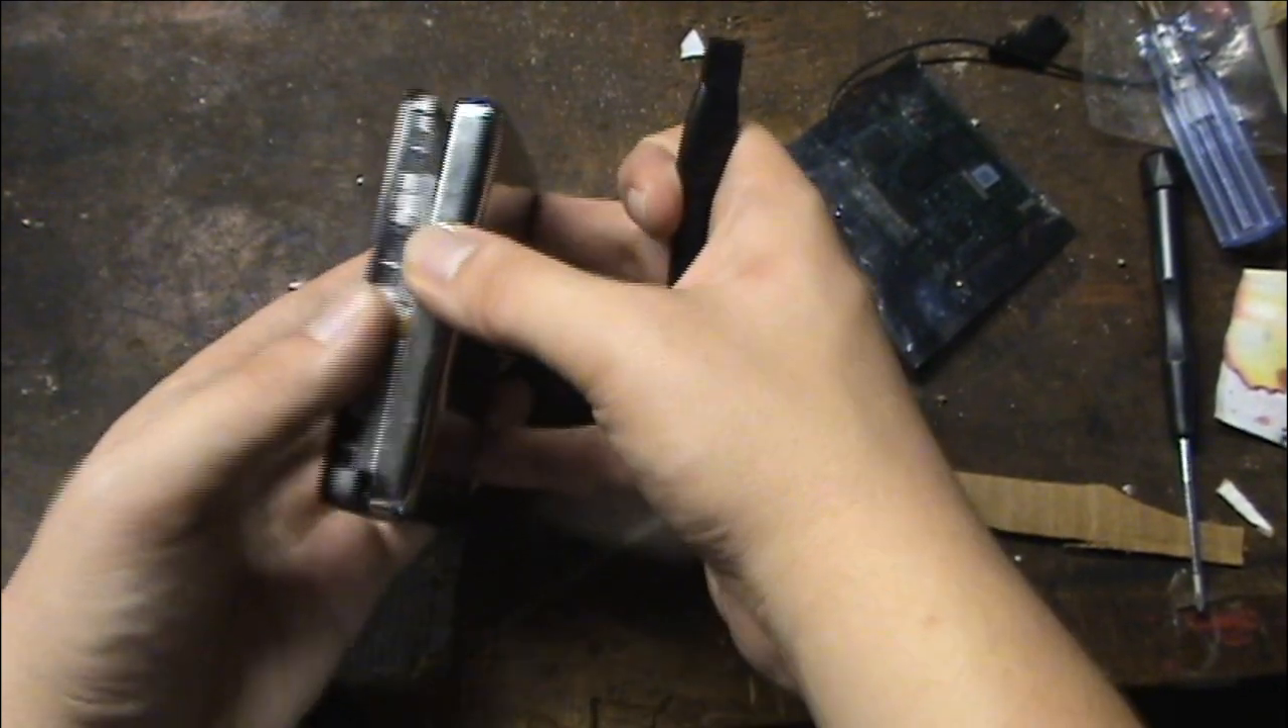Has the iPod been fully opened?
No.